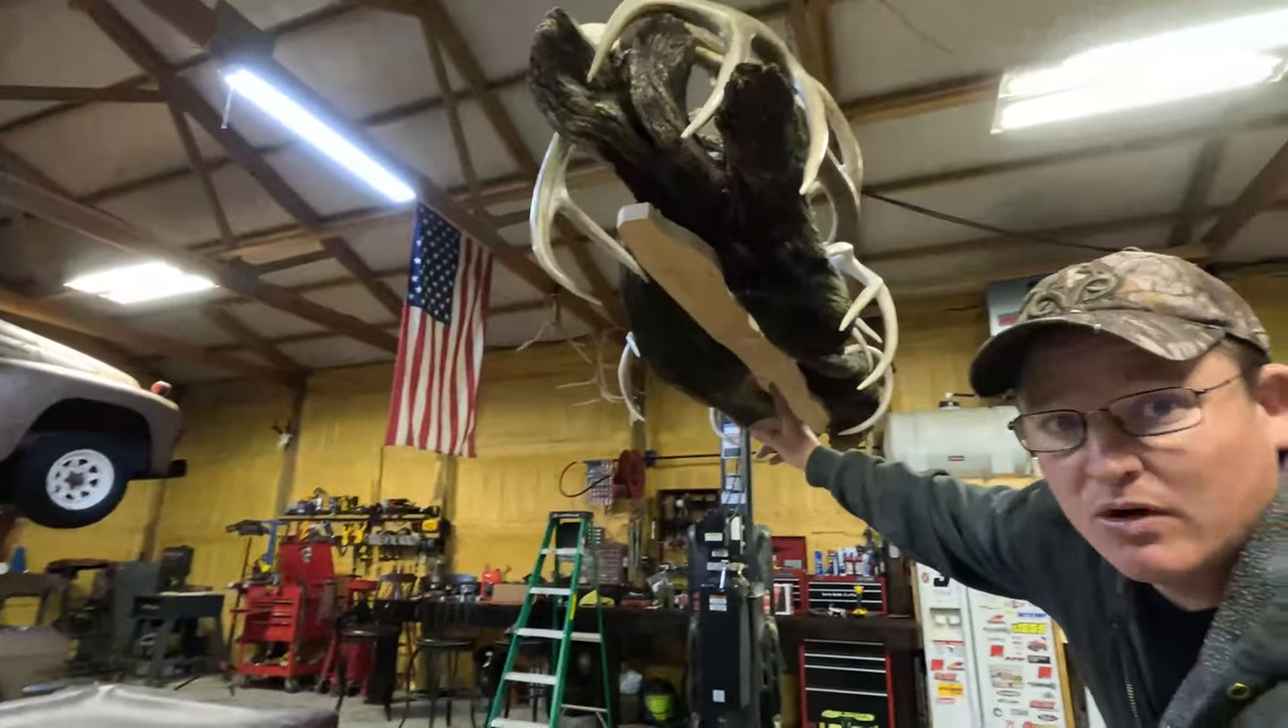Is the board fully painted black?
No.